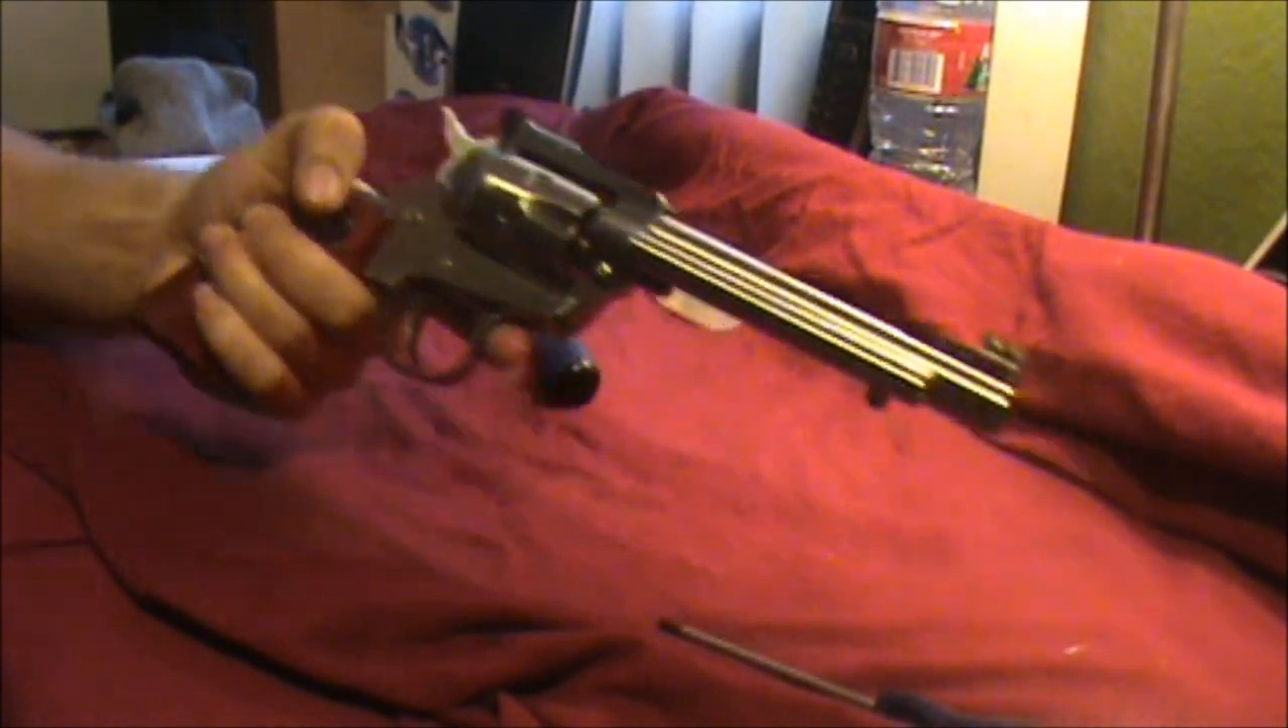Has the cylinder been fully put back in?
Yes.